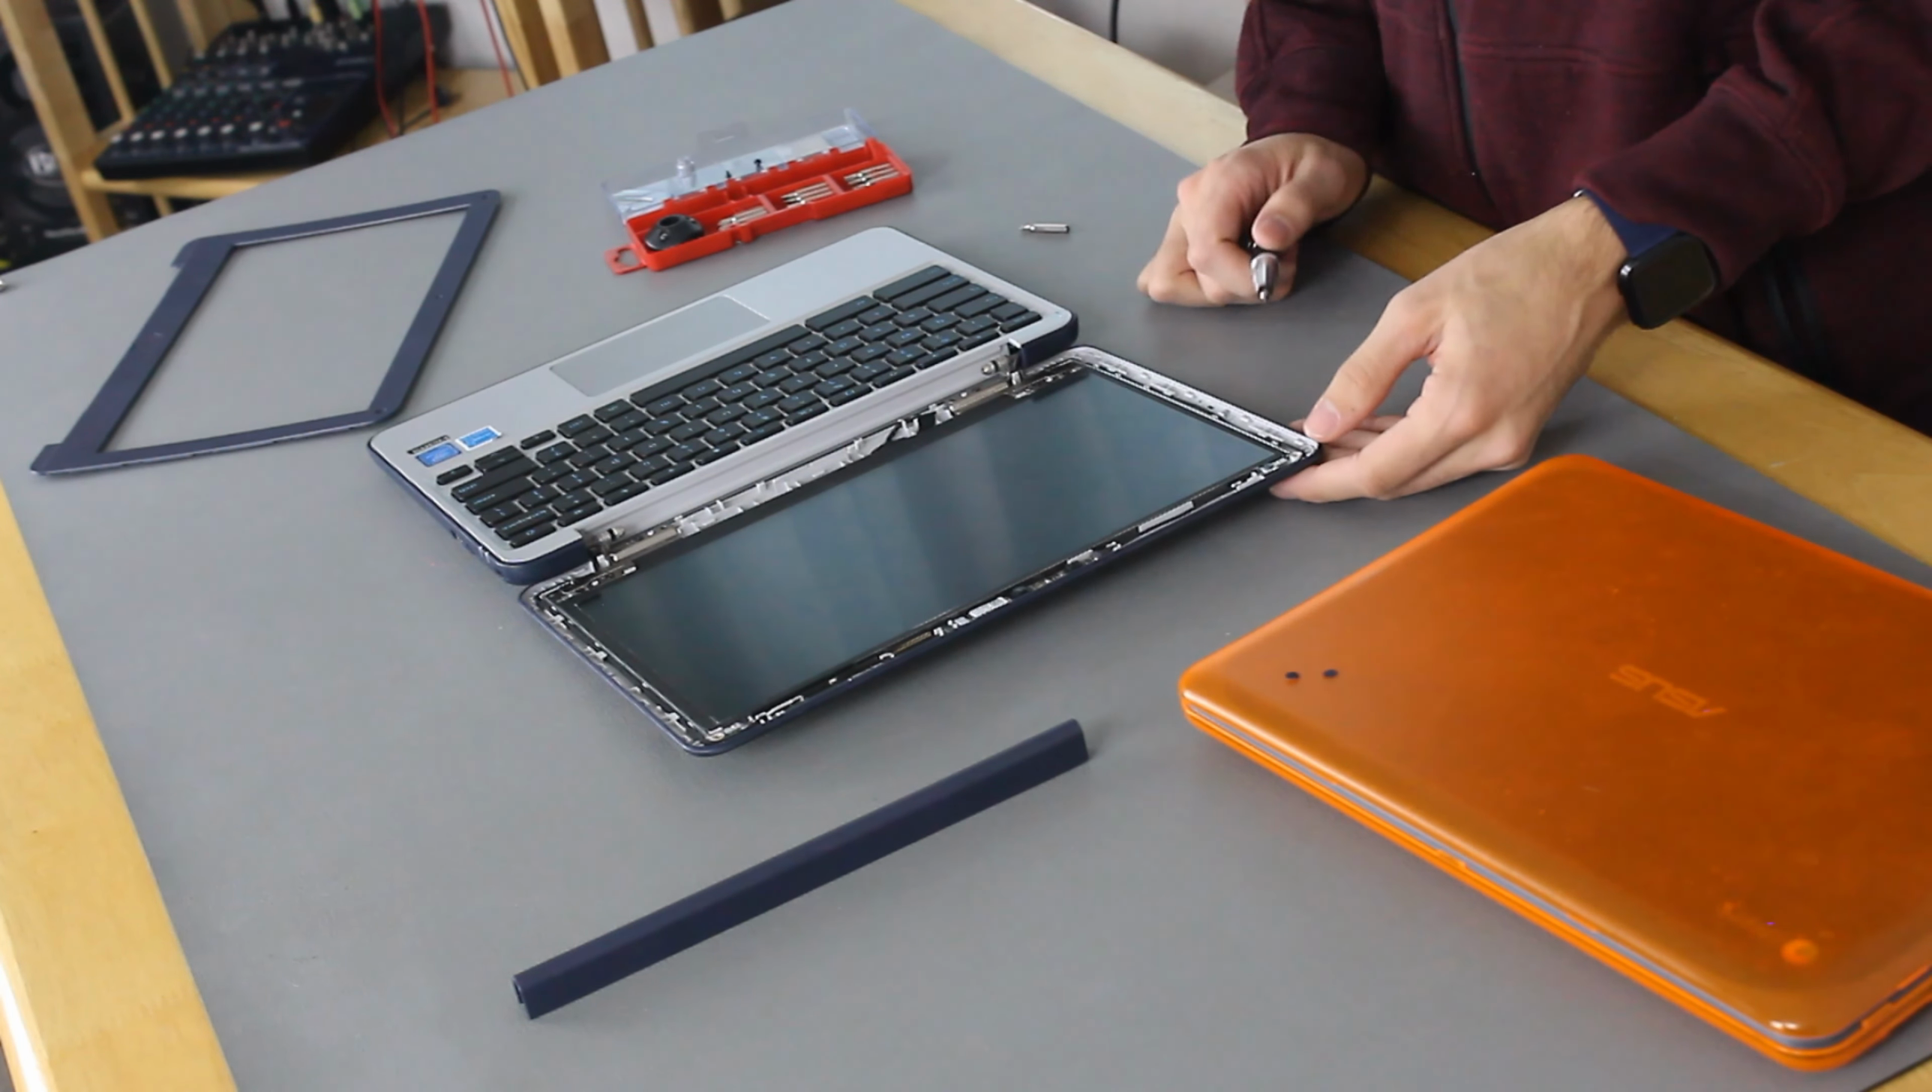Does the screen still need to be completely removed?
Yes.